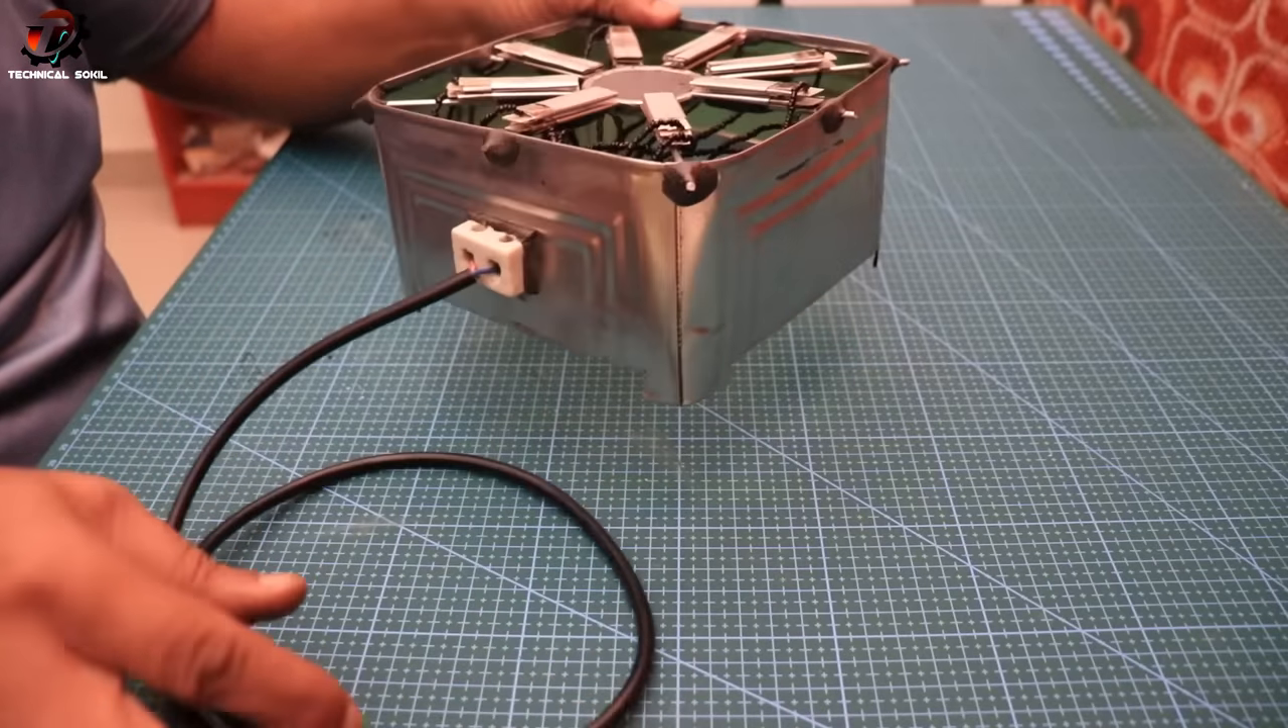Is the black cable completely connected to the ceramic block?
Yes.